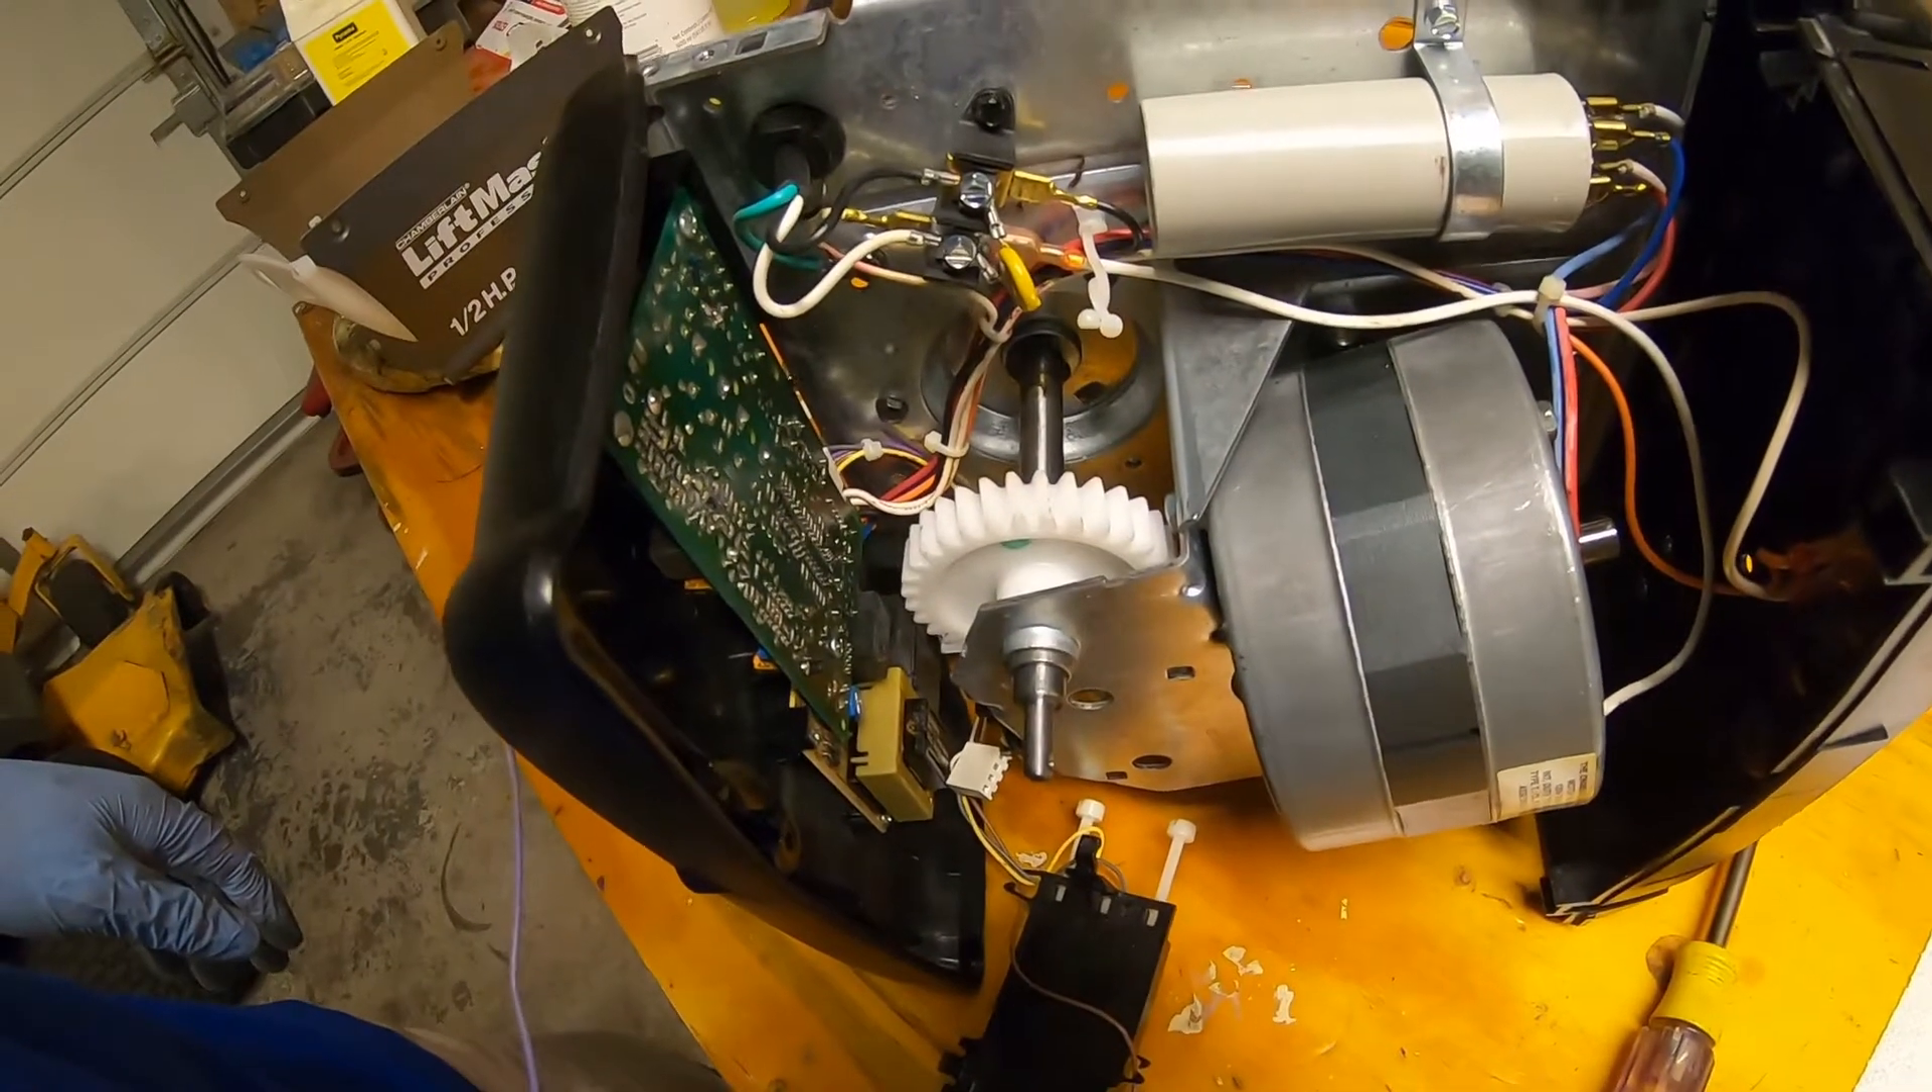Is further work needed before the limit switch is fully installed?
Yes.